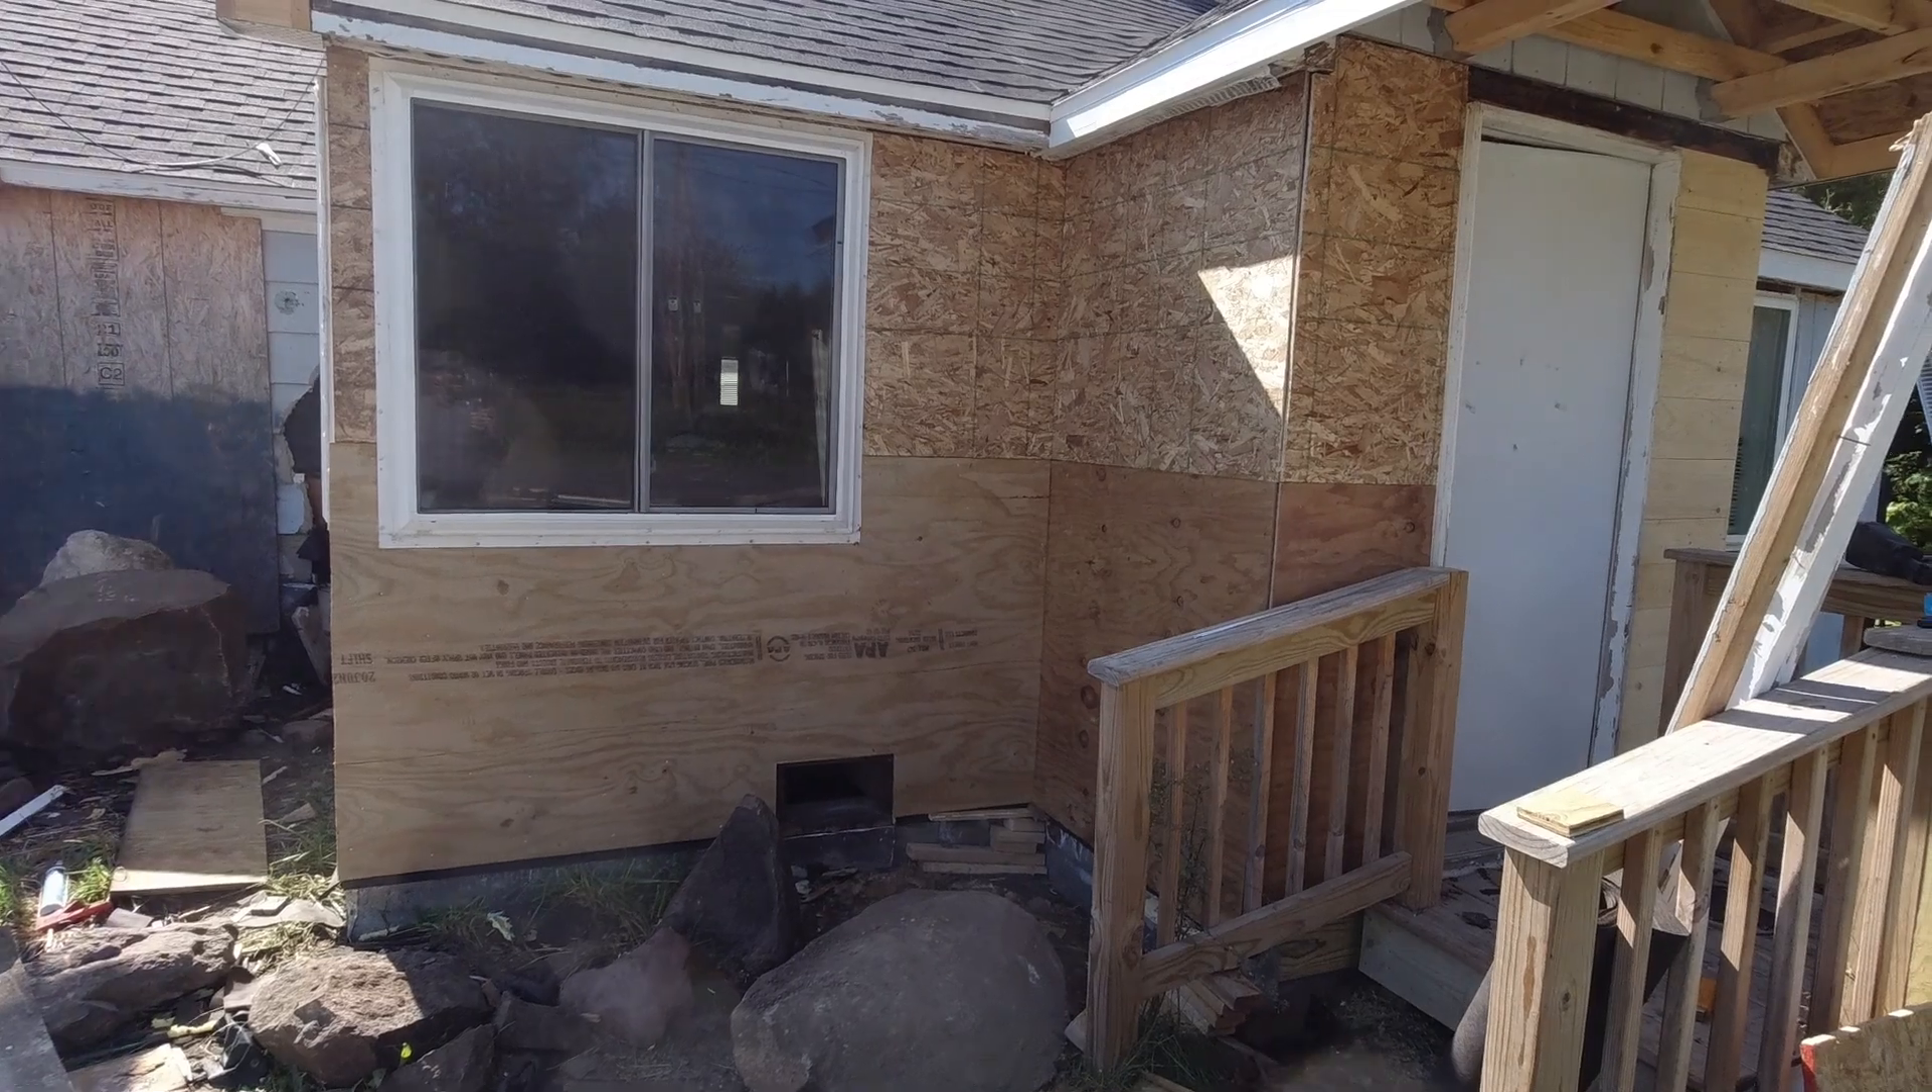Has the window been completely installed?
Yes.